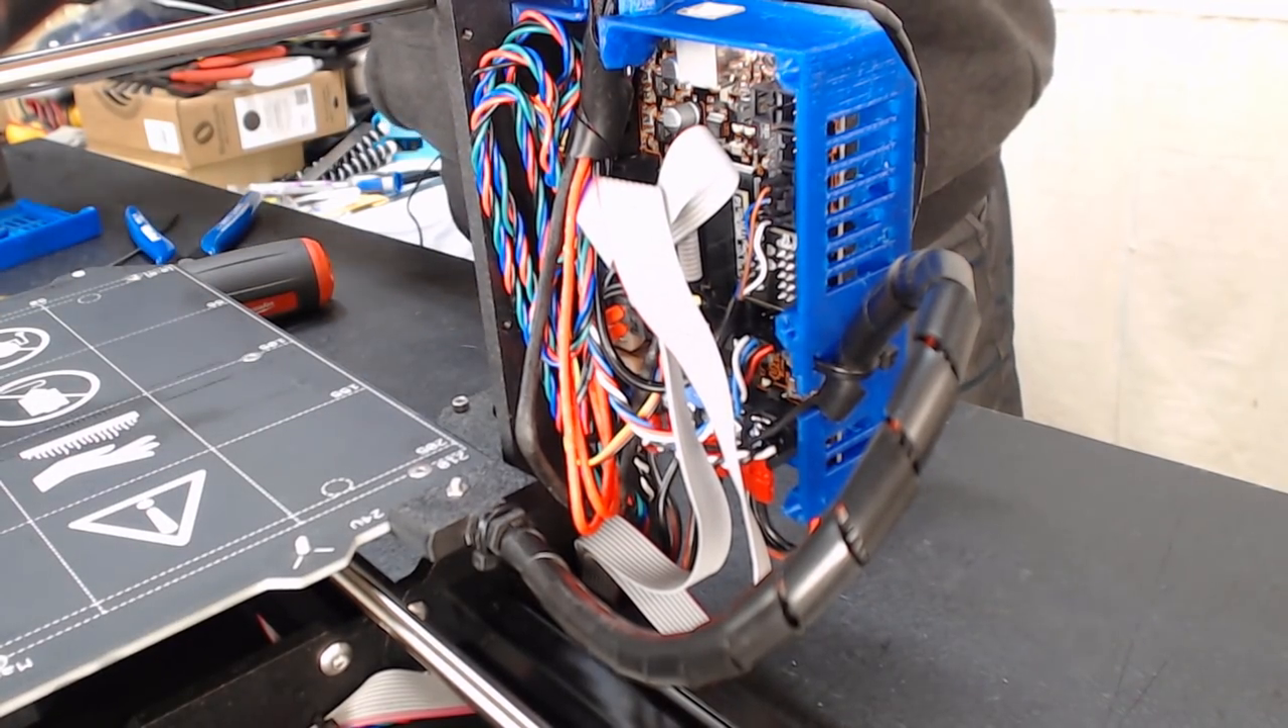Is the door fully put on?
No.